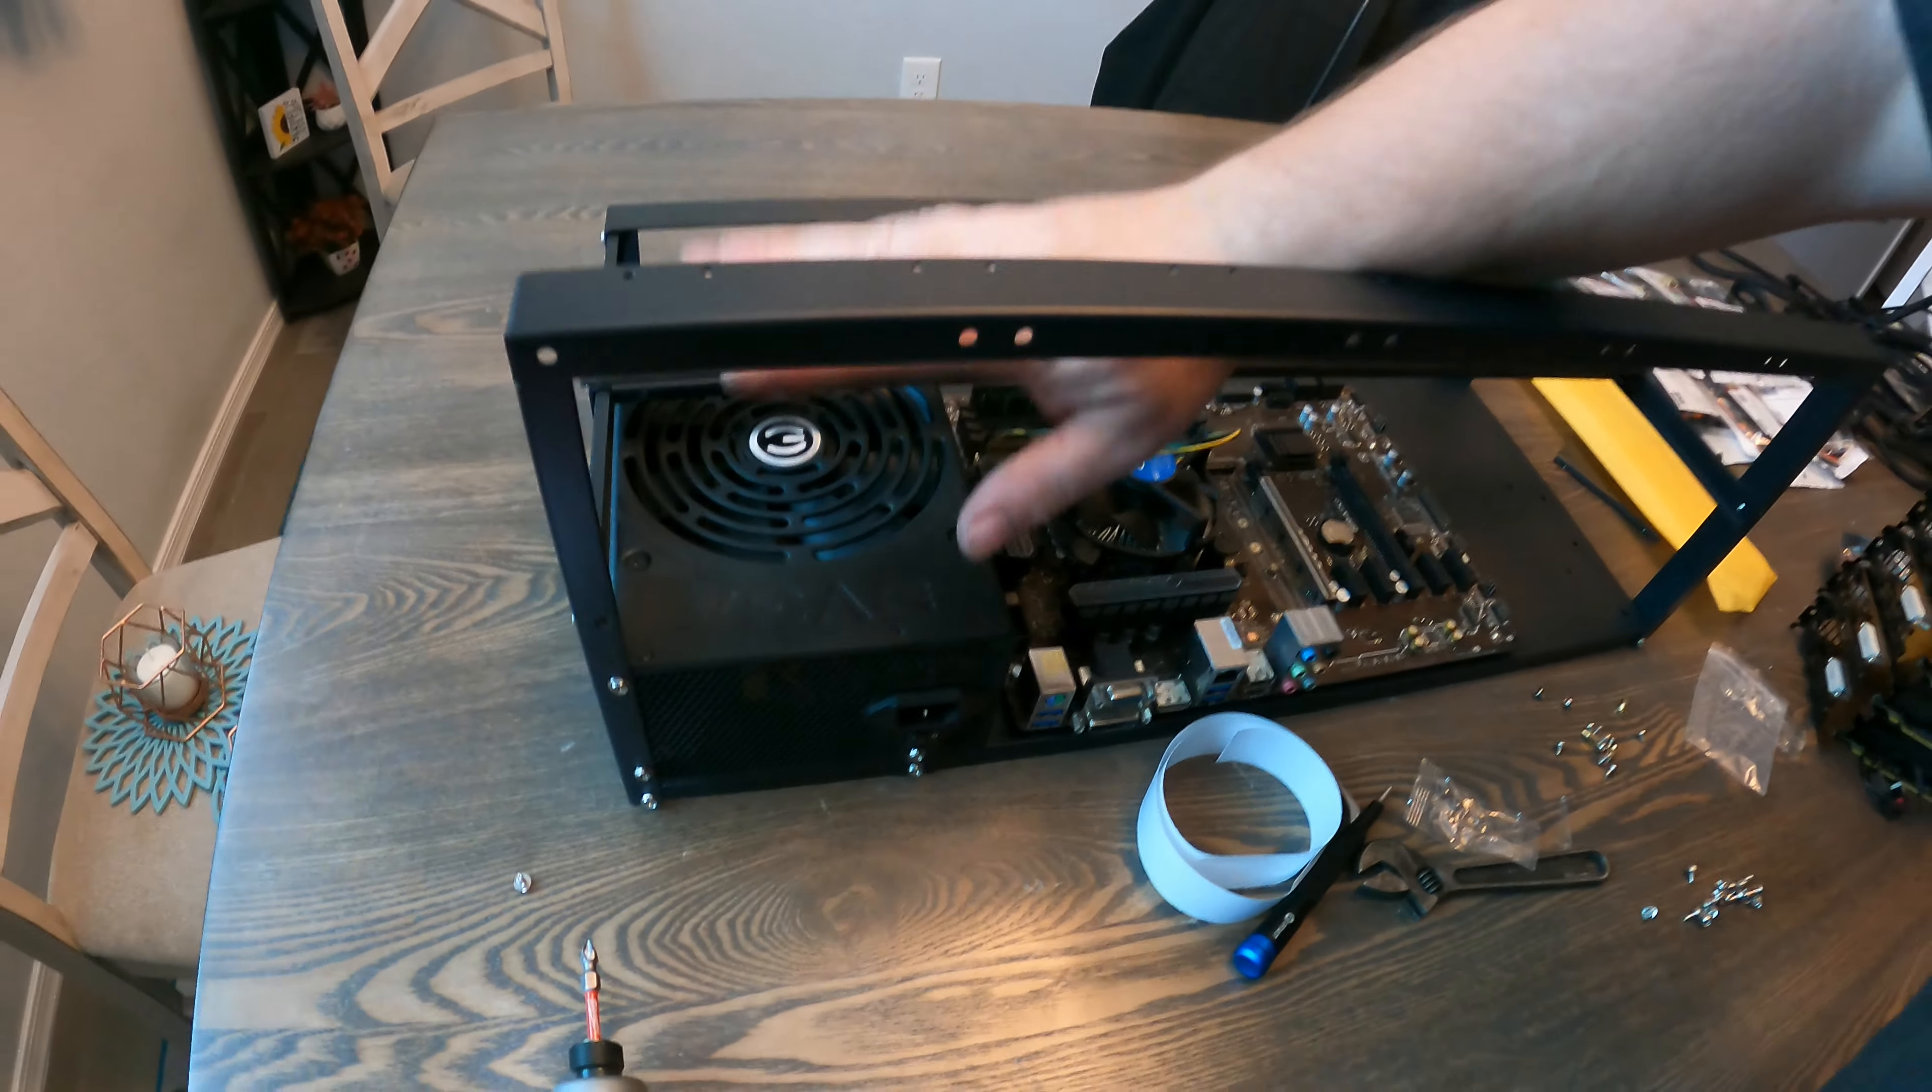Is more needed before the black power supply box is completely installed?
No.